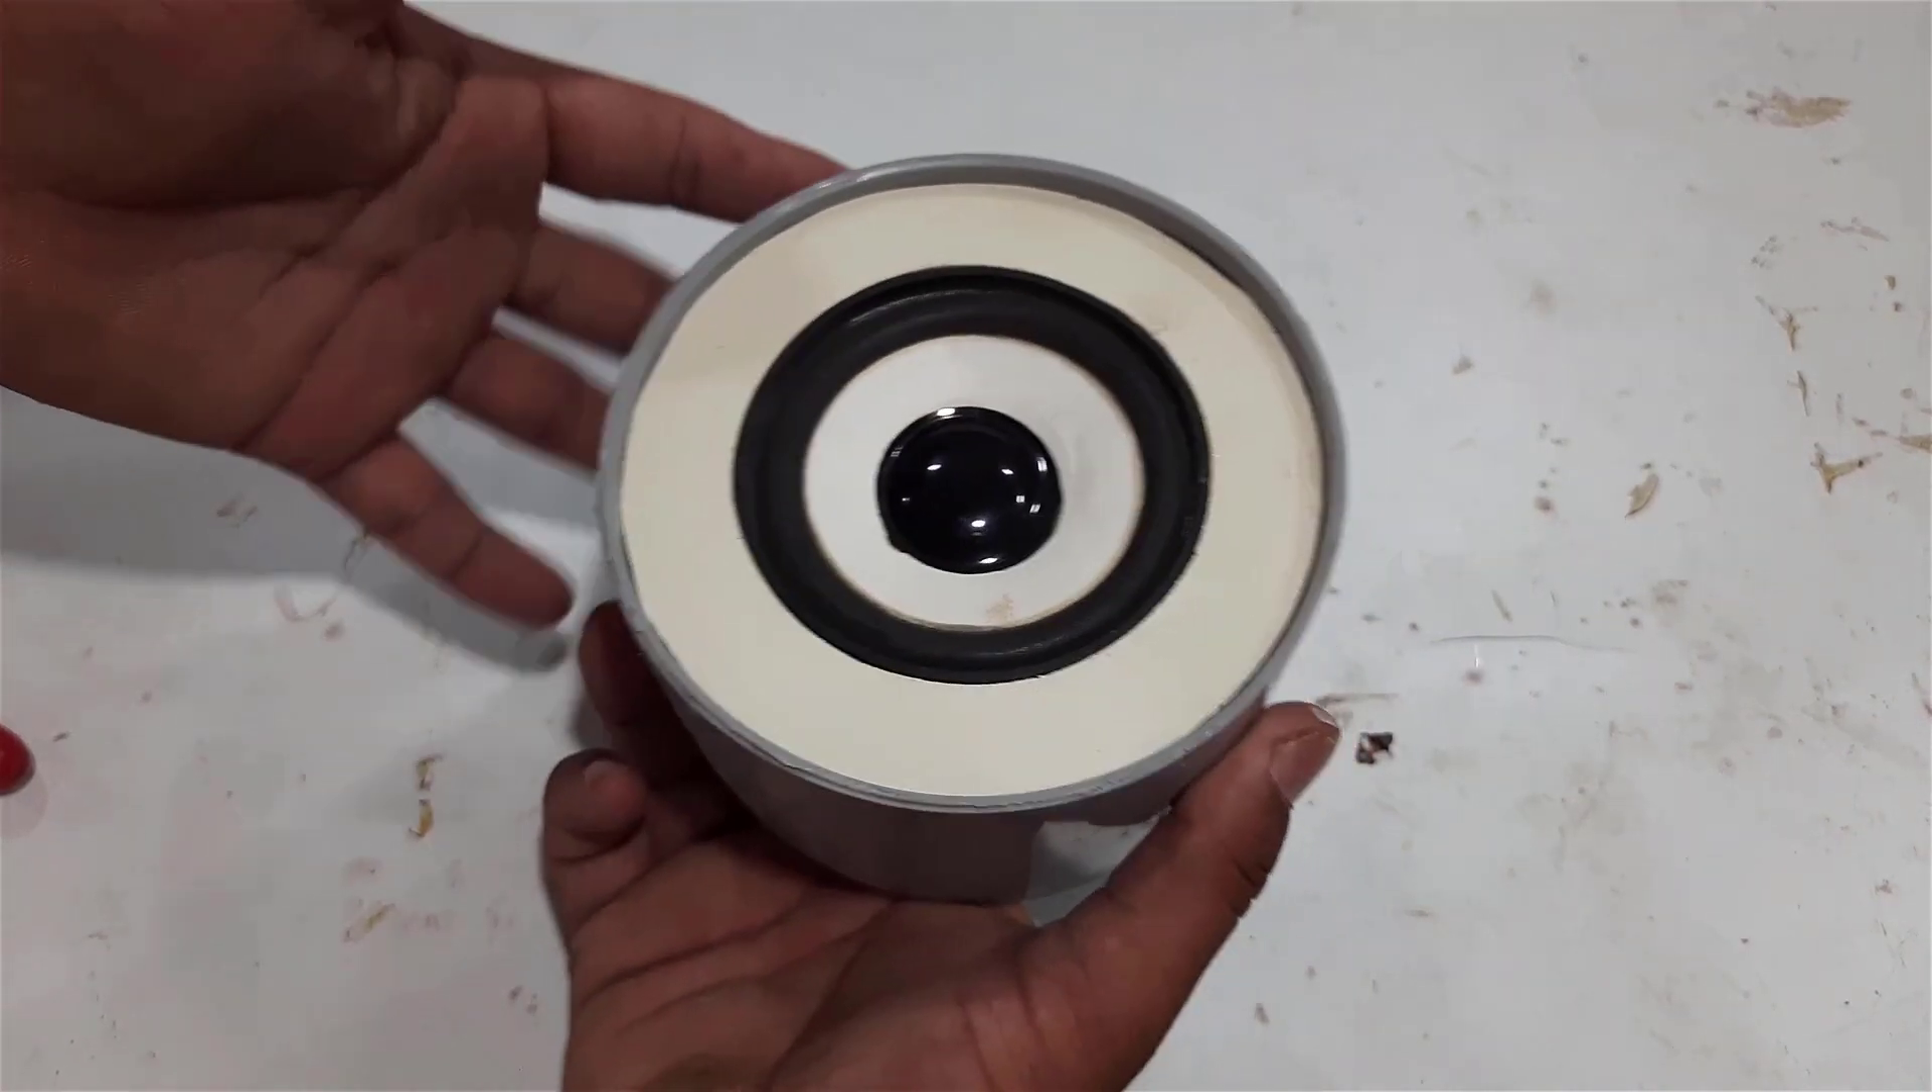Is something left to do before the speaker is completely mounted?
No.